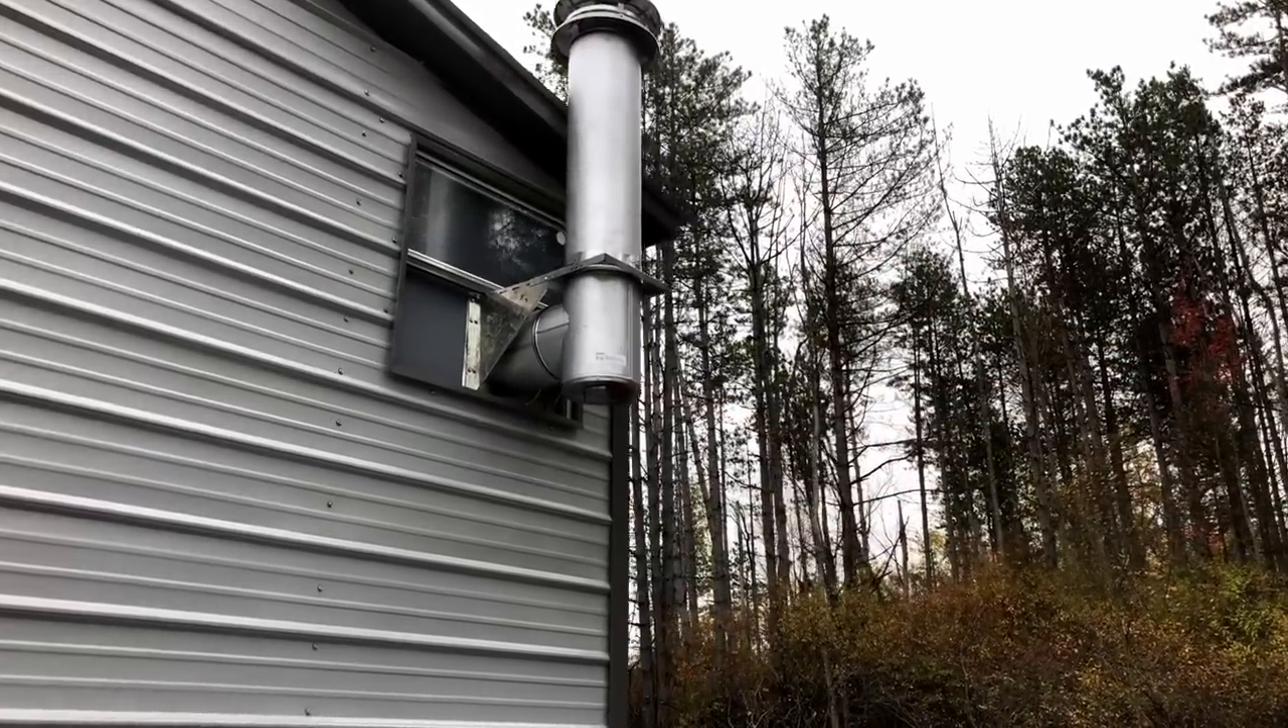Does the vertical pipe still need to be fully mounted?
No.